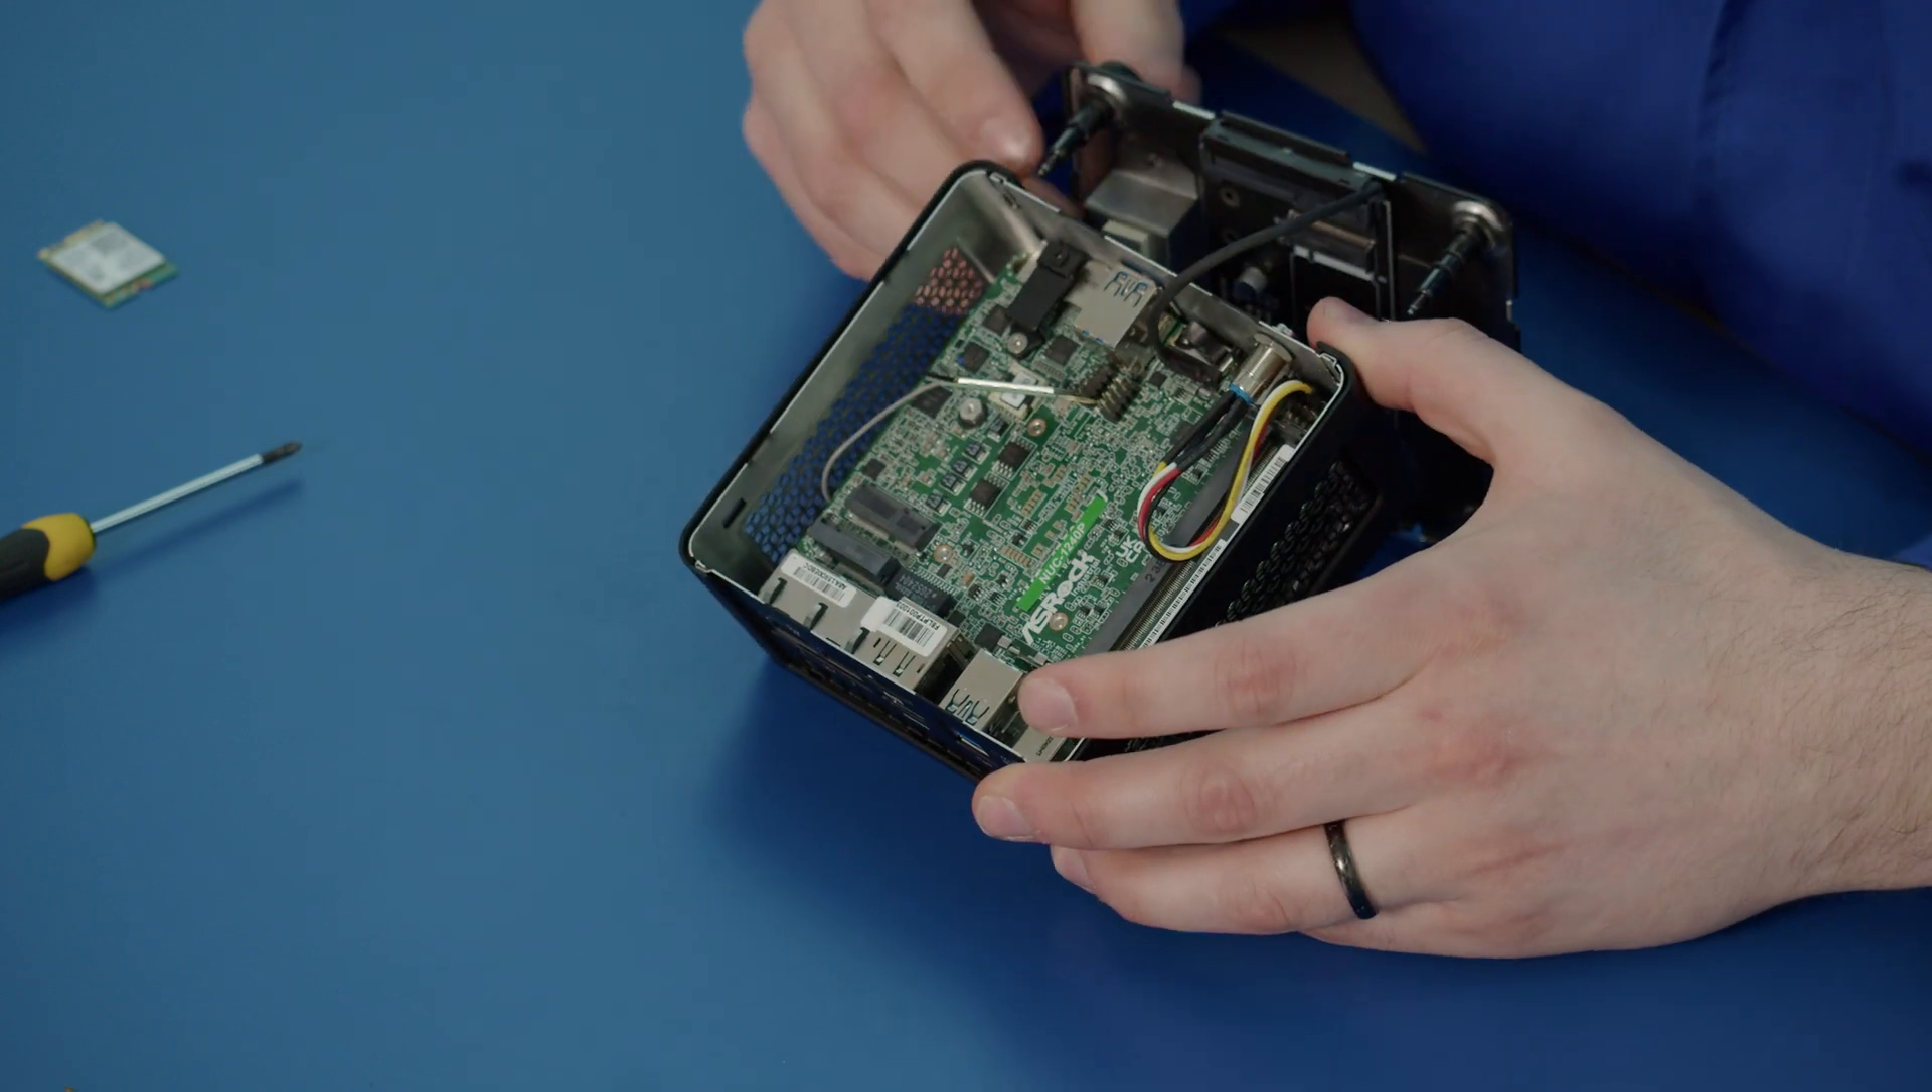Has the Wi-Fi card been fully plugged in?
No.